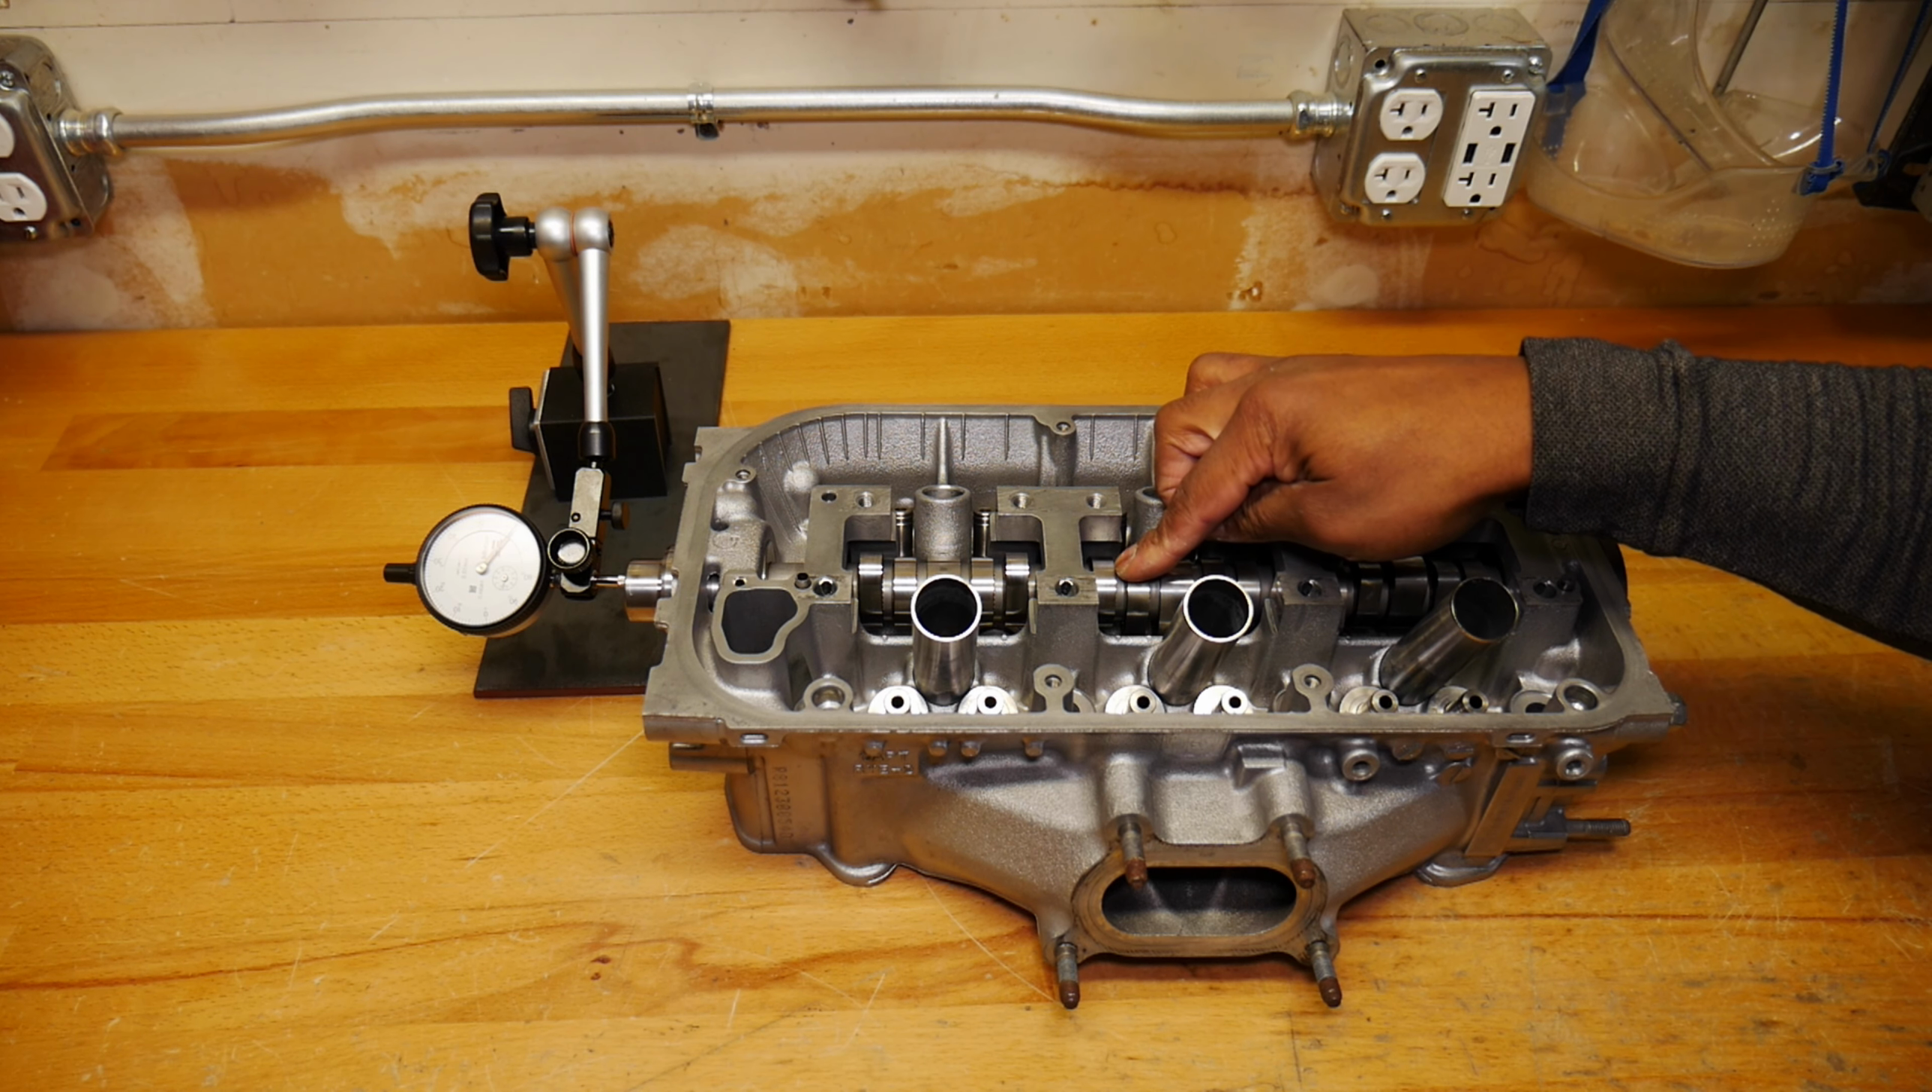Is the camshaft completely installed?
Yes.